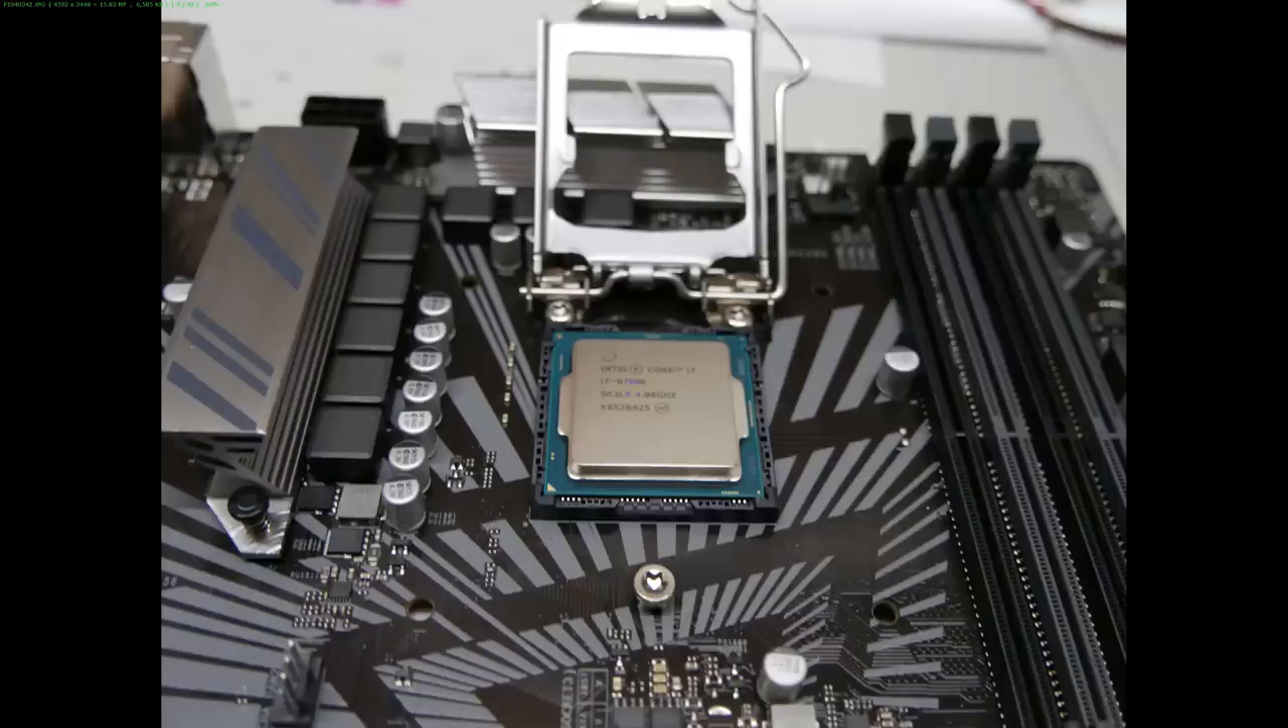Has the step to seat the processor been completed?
Yes.